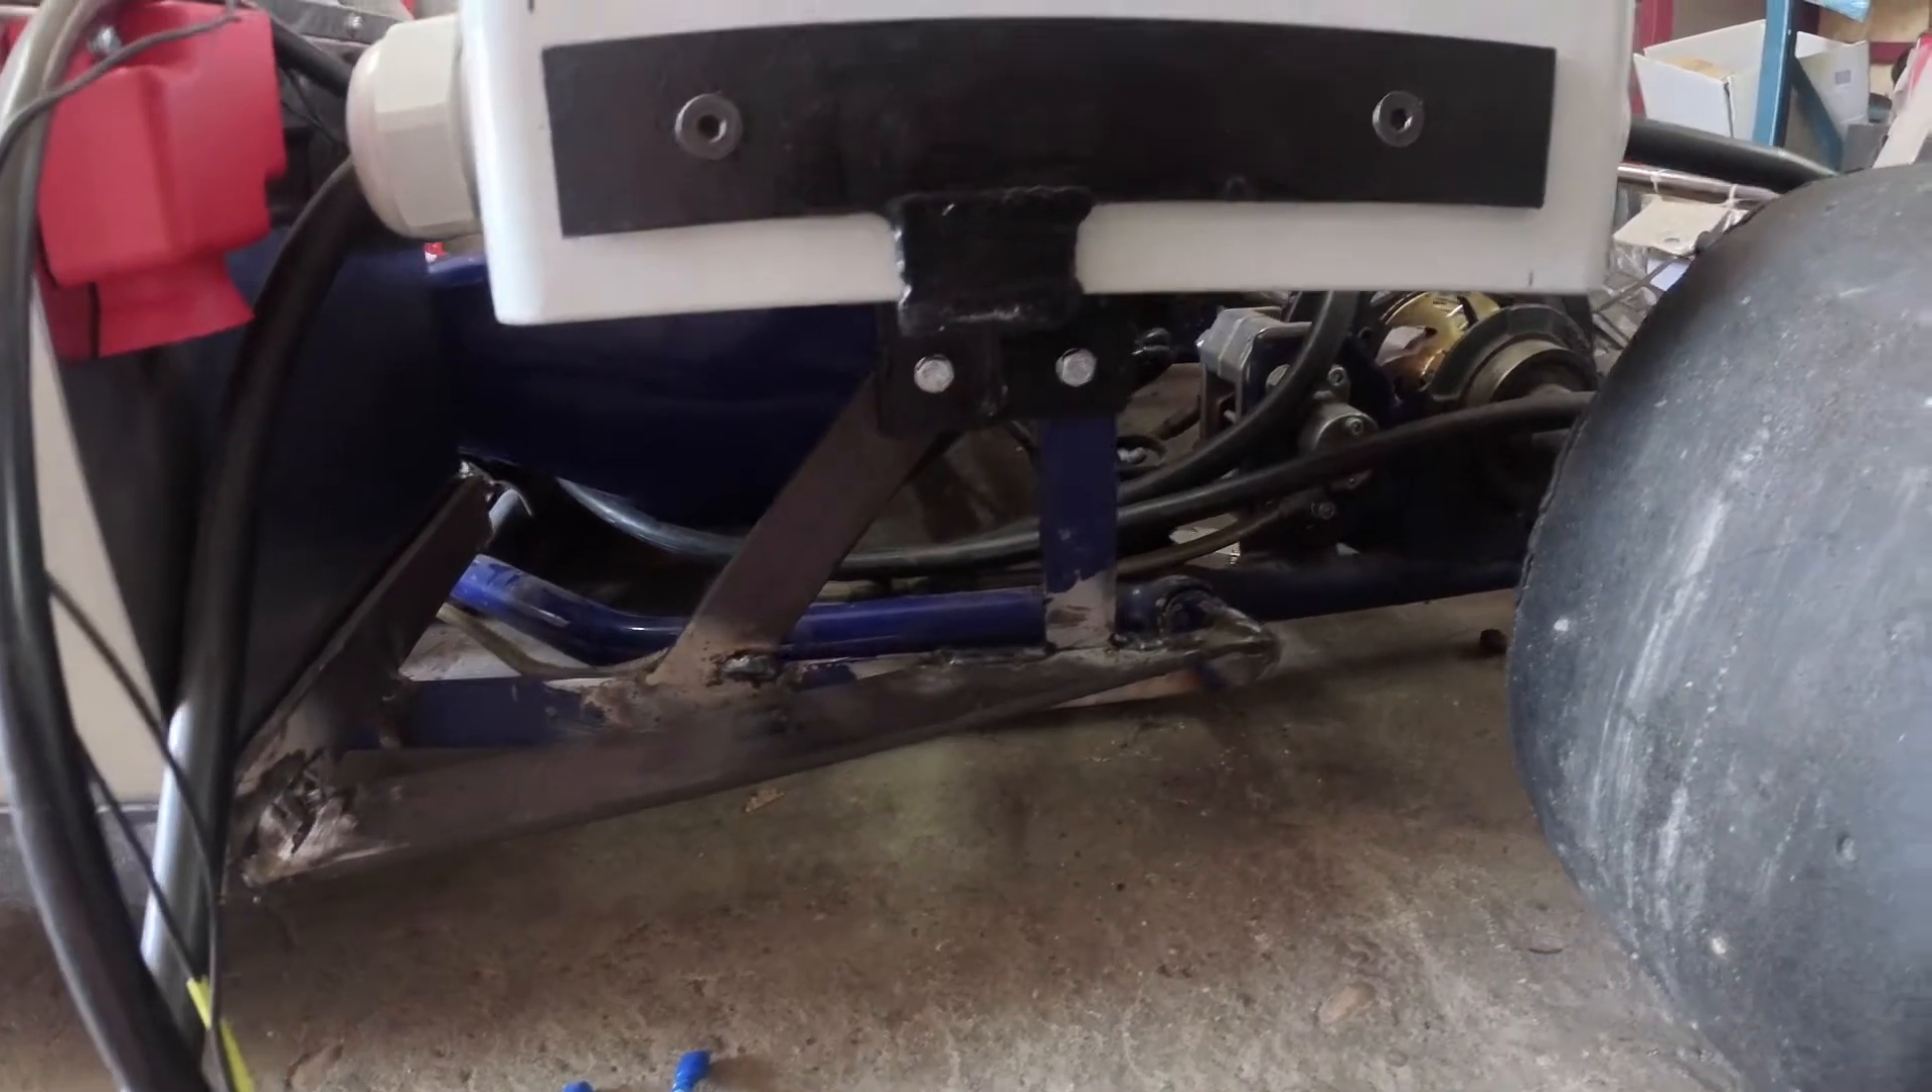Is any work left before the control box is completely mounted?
No.